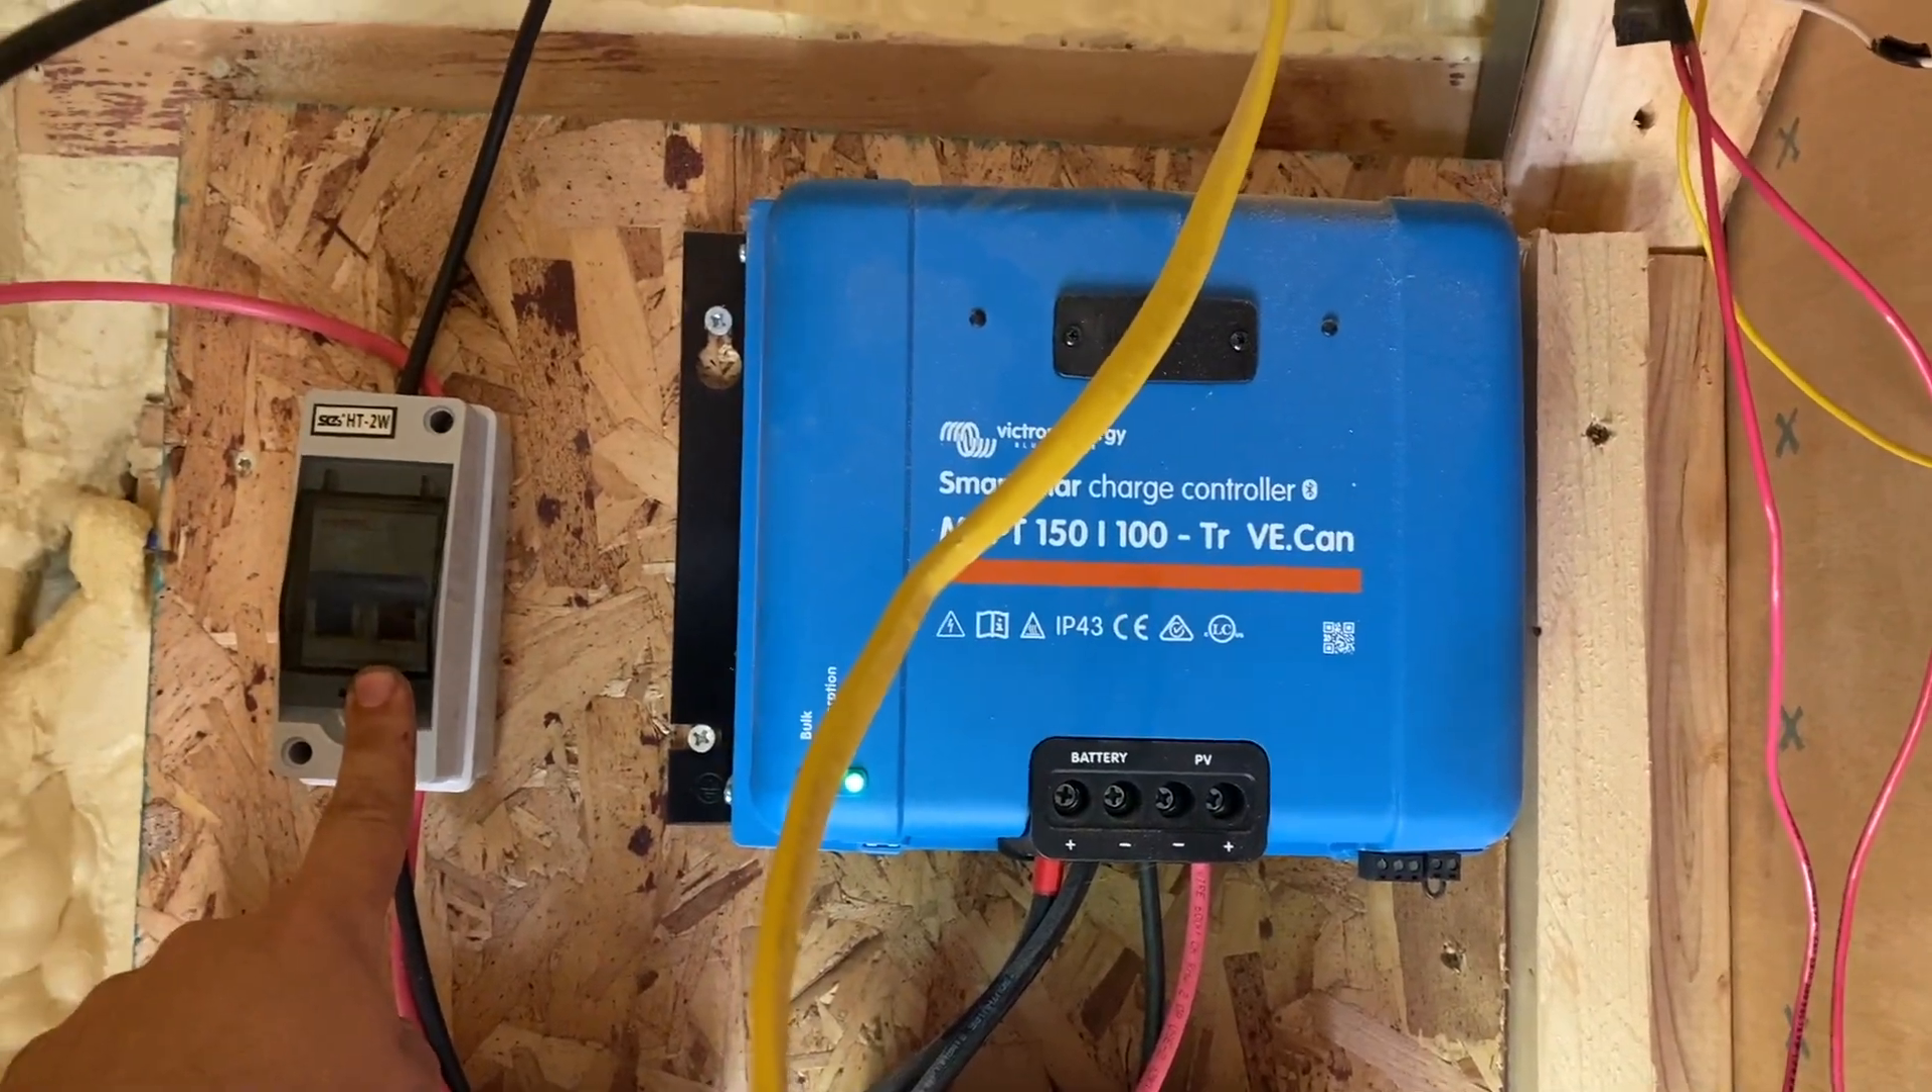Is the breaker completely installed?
Yes.